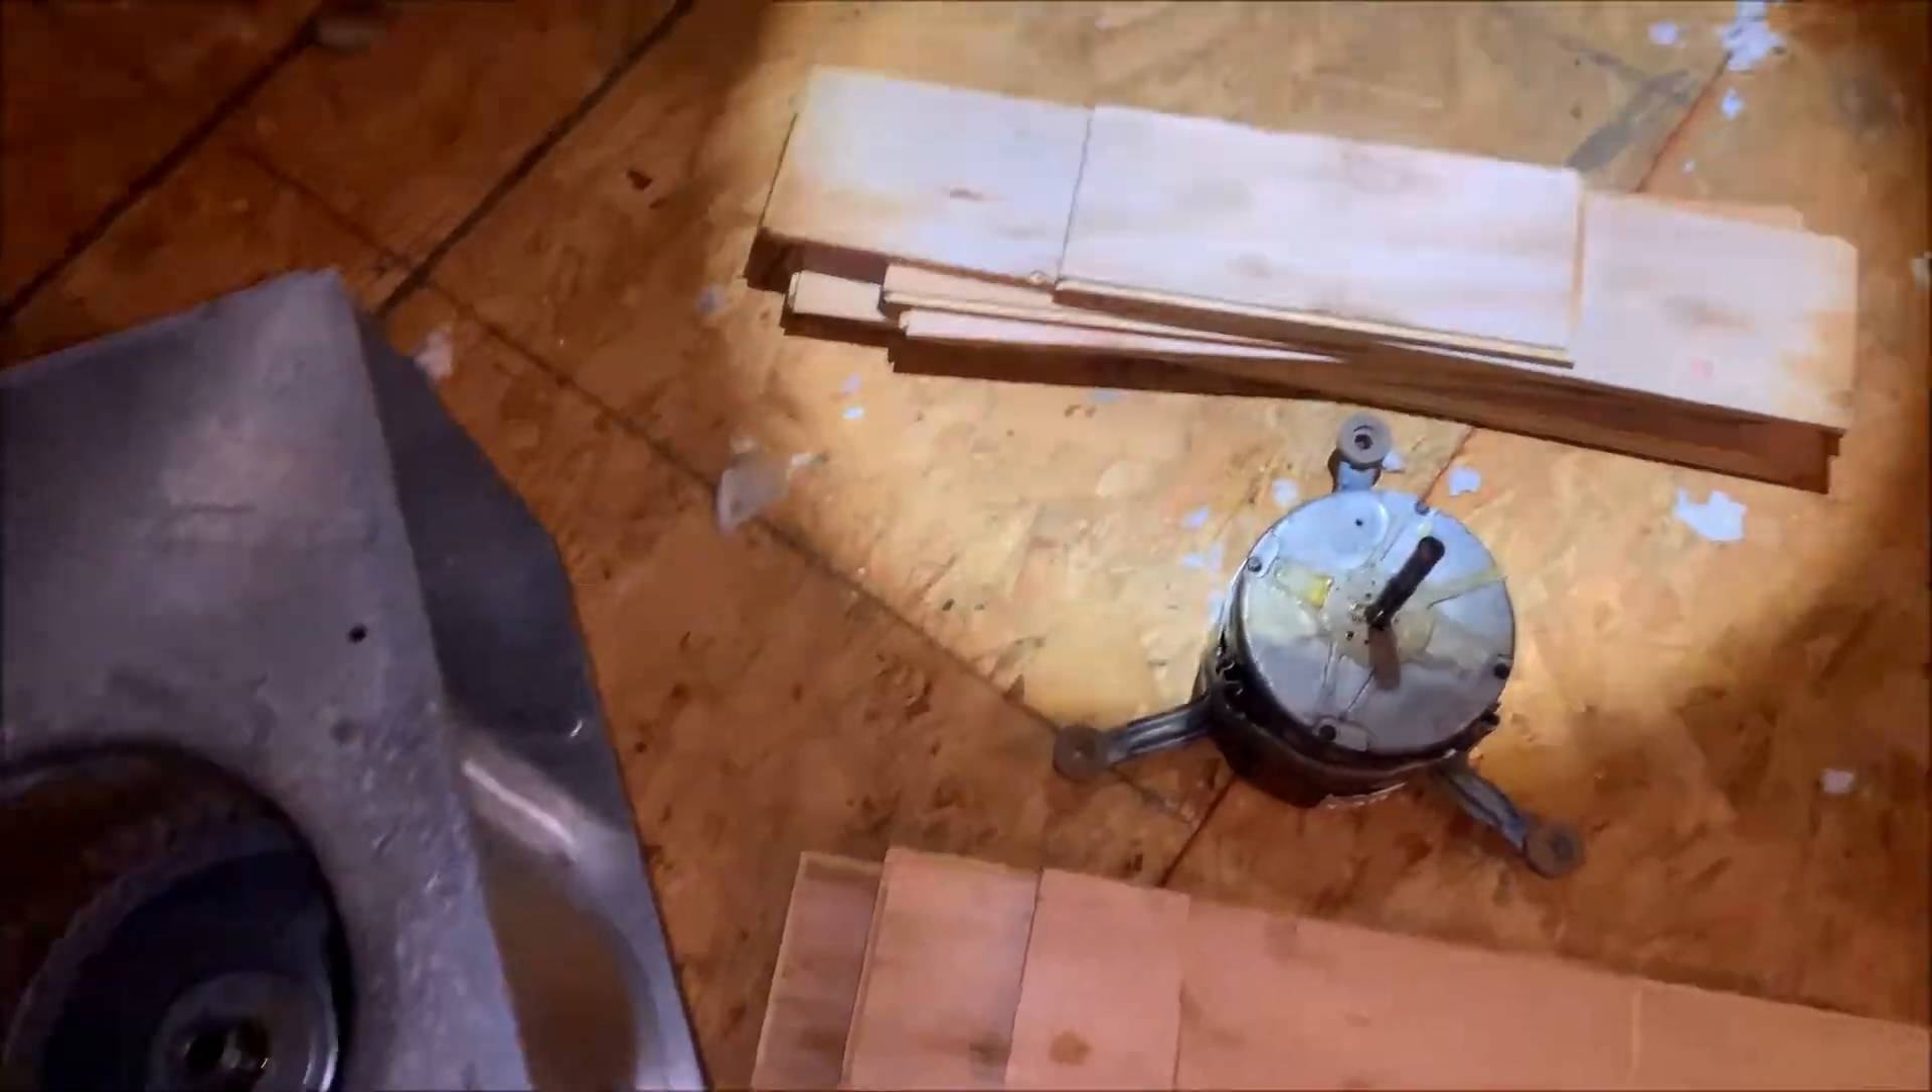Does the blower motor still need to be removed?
No.